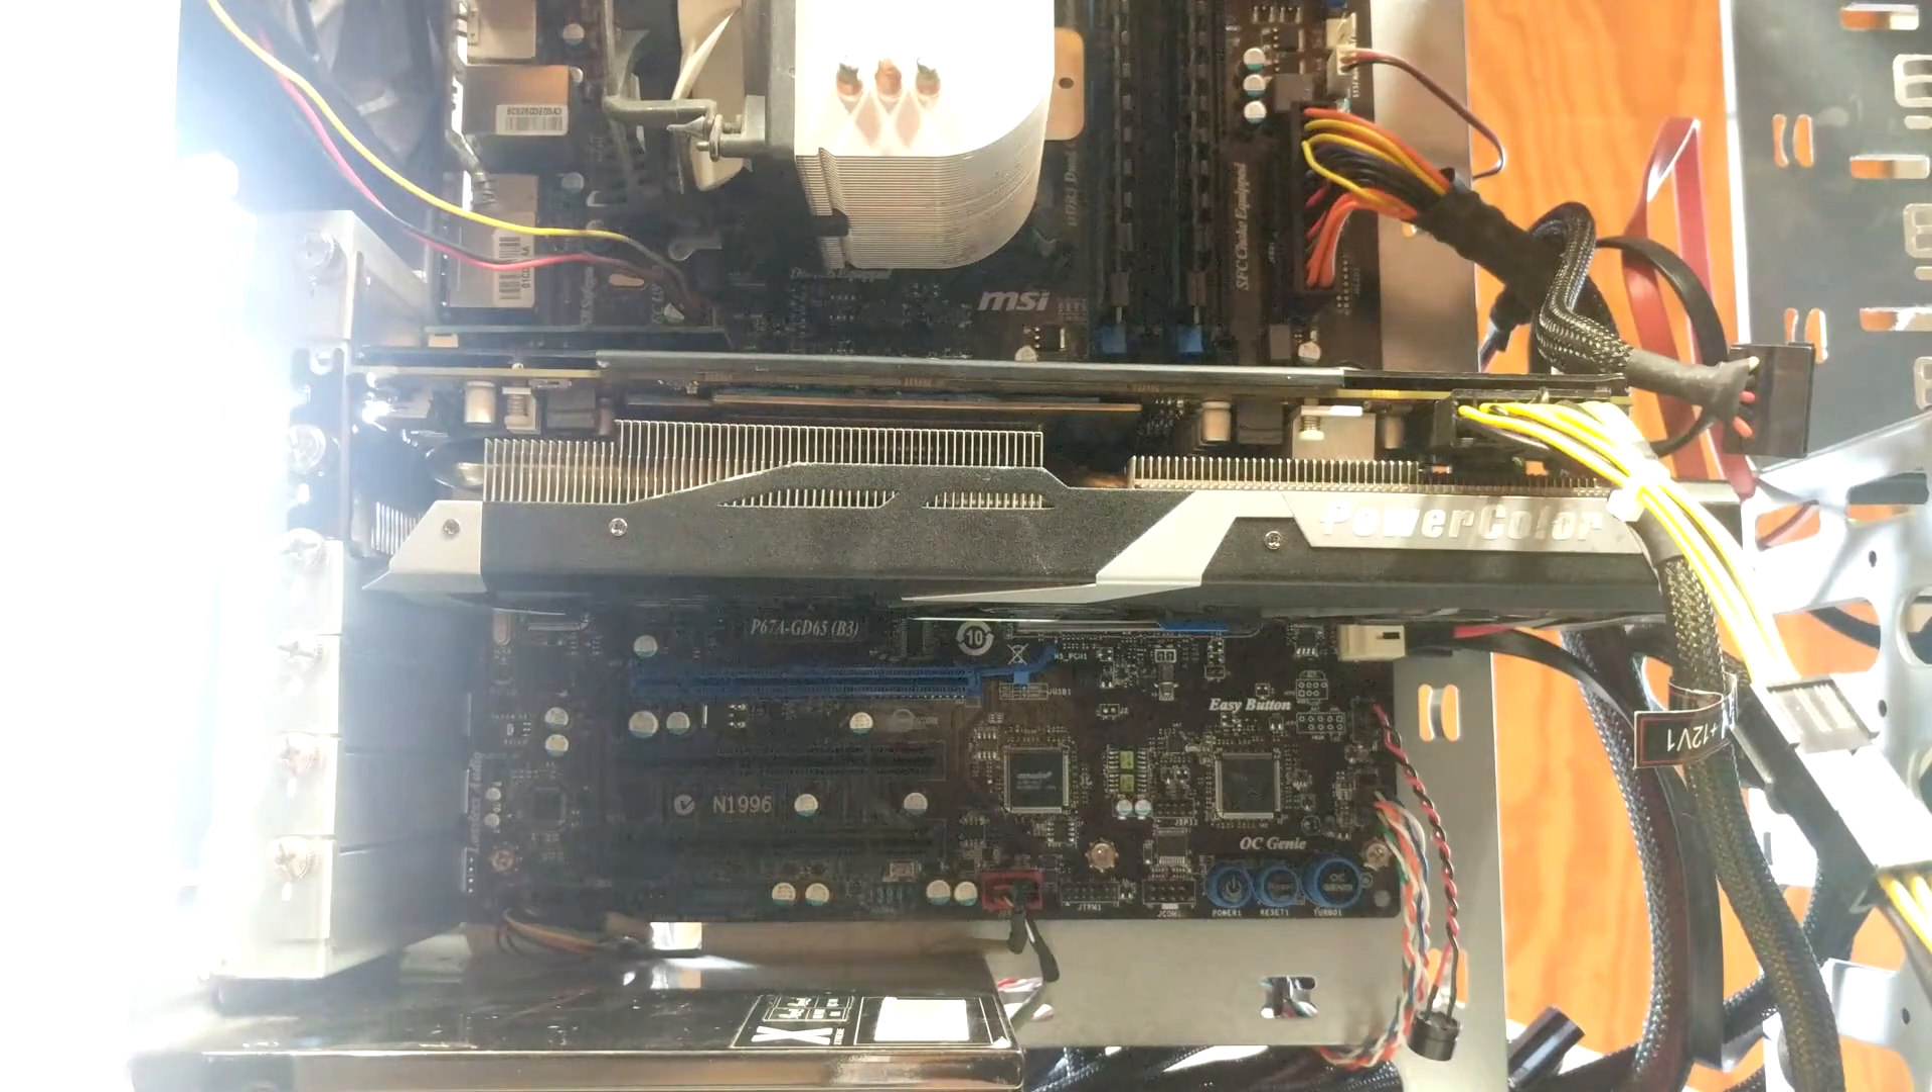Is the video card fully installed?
Yes.